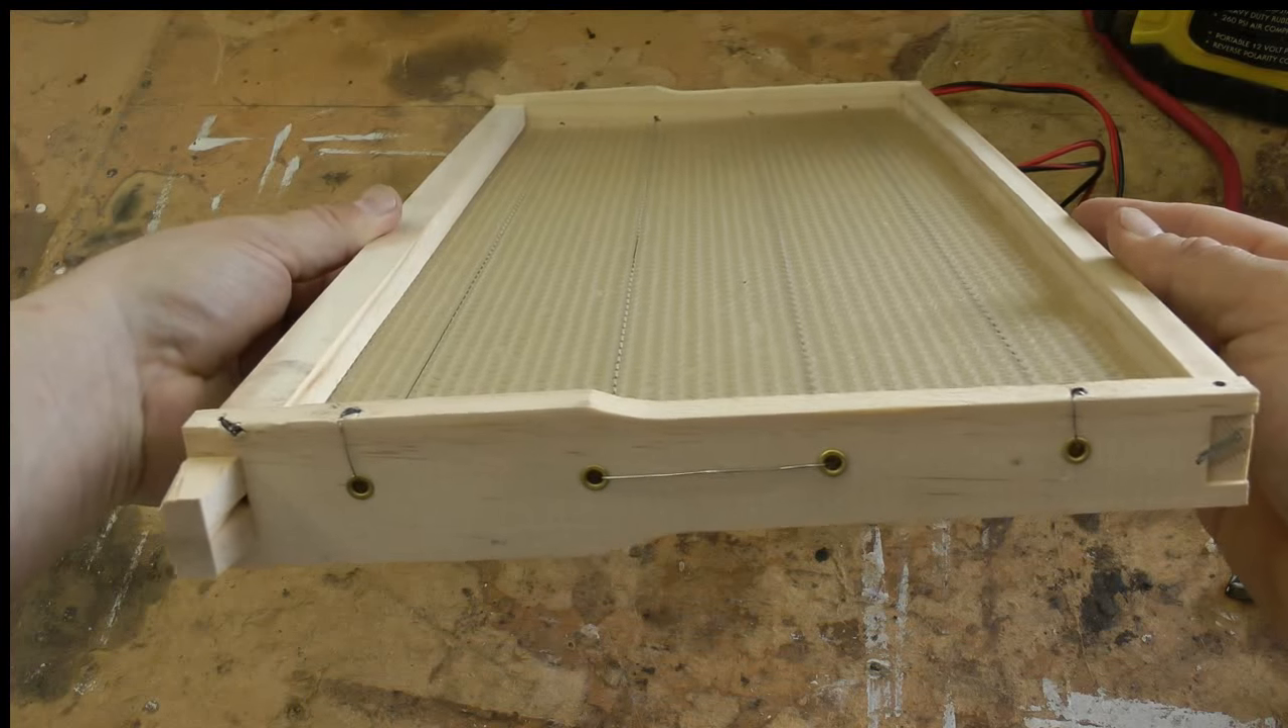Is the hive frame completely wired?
Yes.